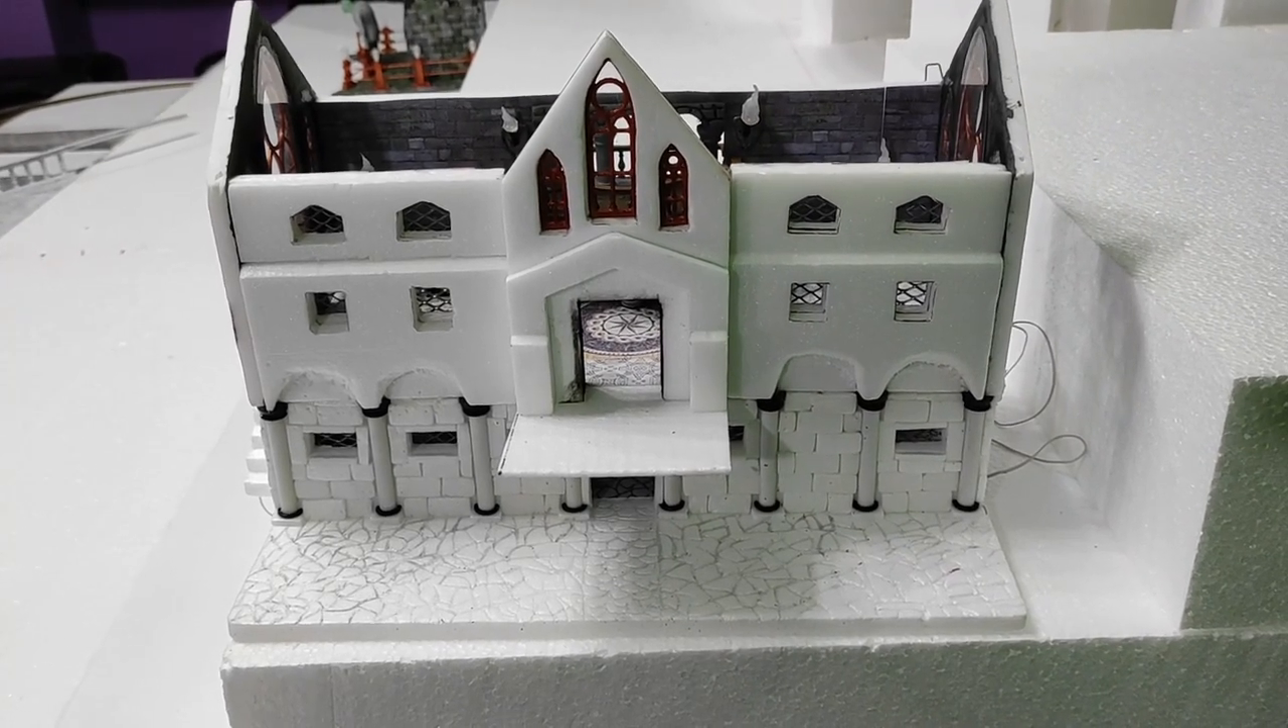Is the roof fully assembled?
No.